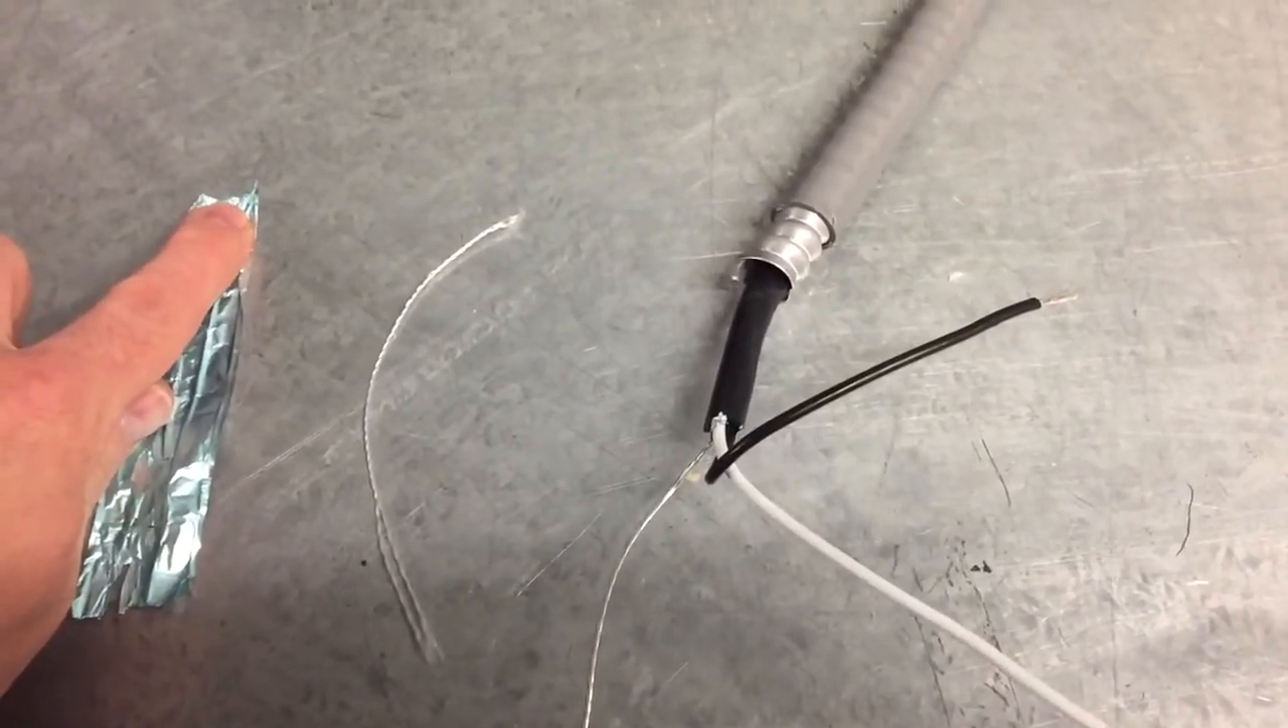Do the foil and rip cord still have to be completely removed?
No.